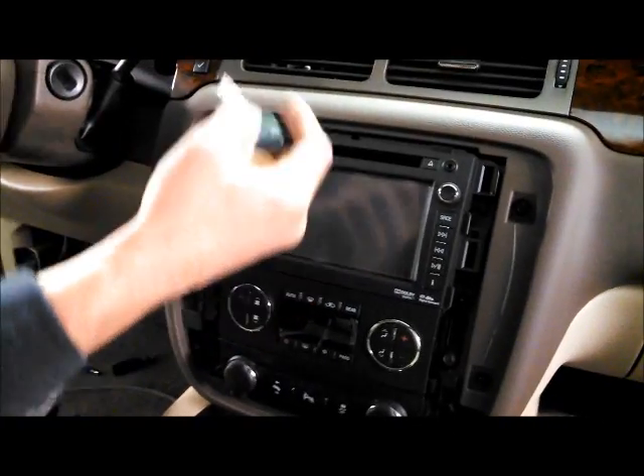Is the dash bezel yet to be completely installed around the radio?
Yes.